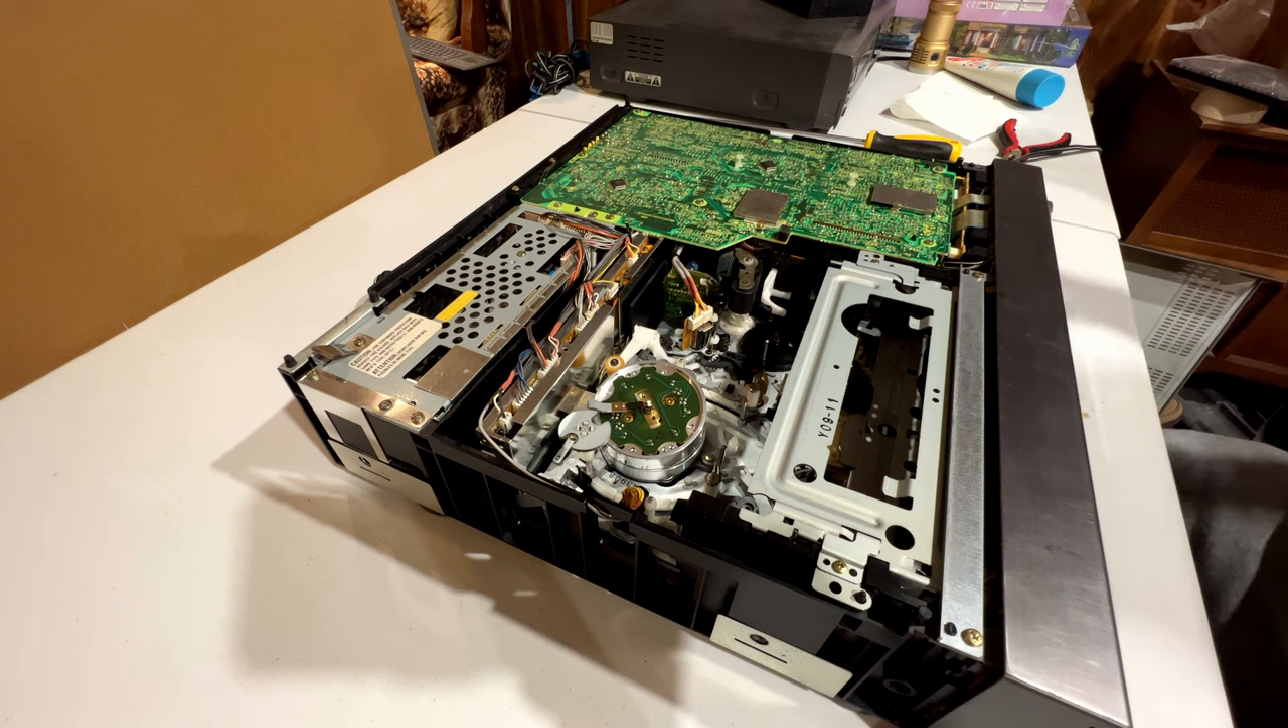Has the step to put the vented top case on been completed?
No.